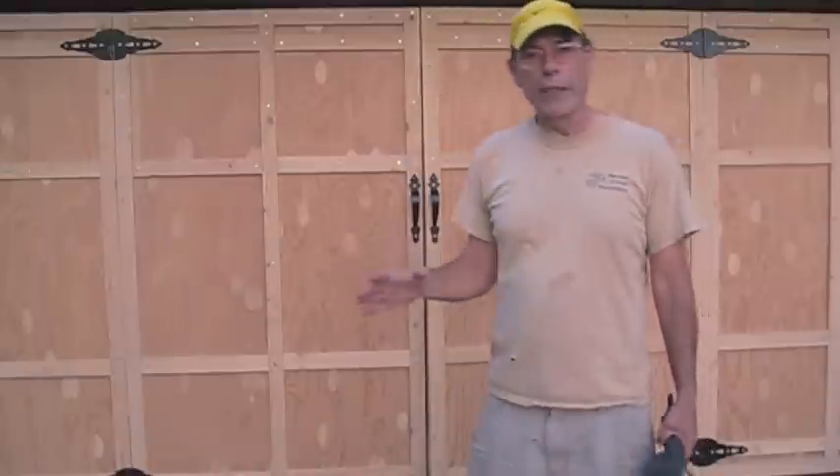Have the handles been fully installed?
Yes.